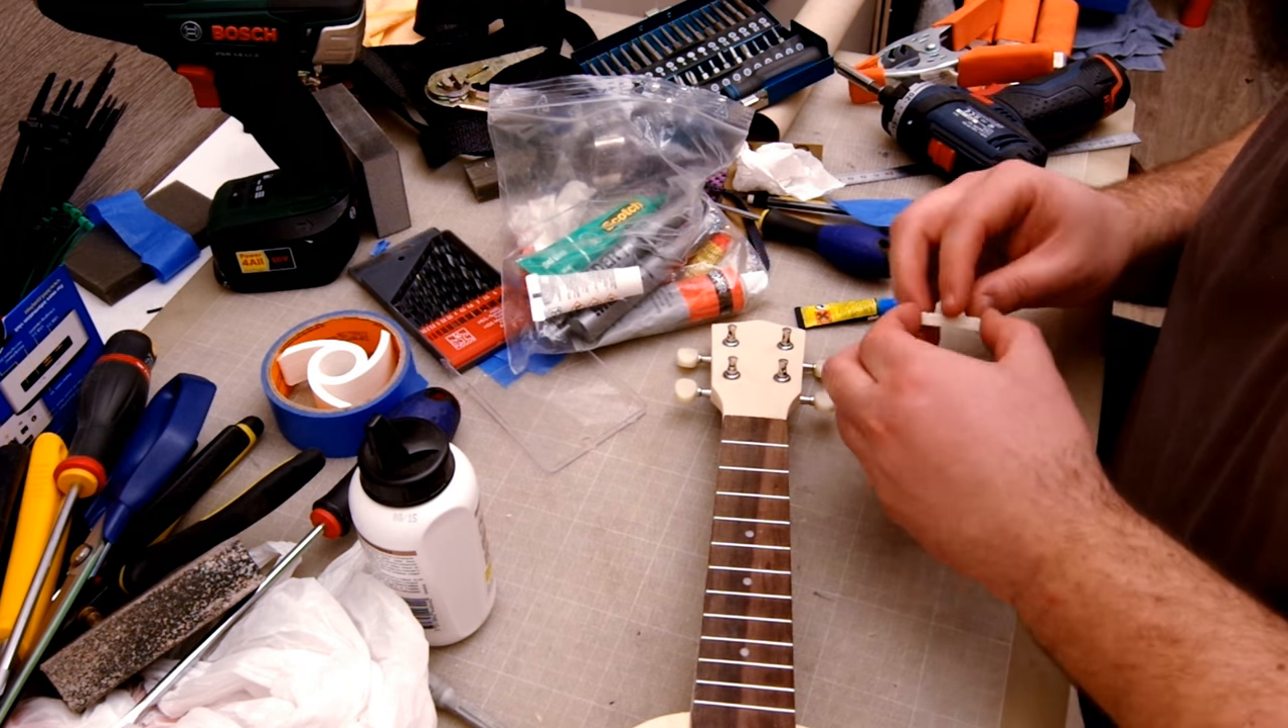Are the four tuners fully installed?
Yes.